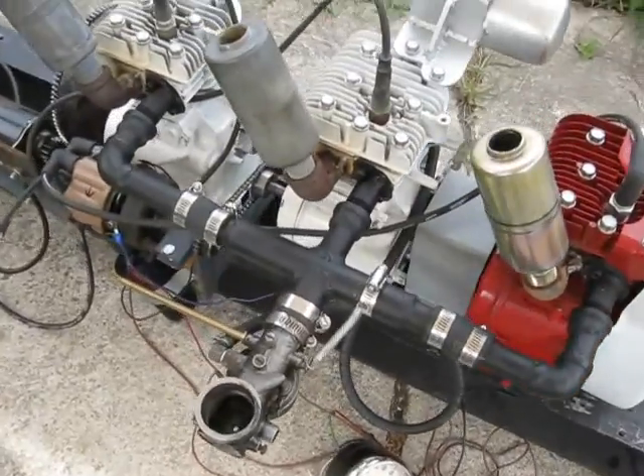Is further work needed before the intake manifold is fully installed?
No.